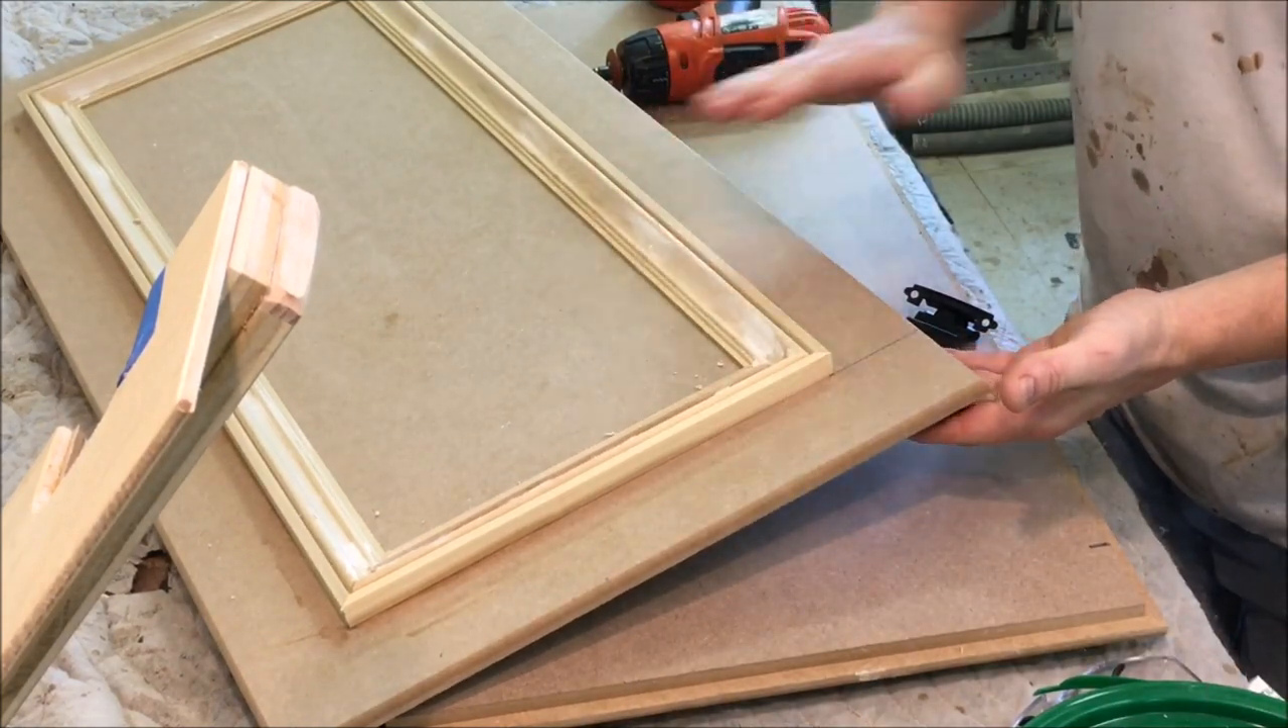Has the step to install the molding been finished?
Yes.